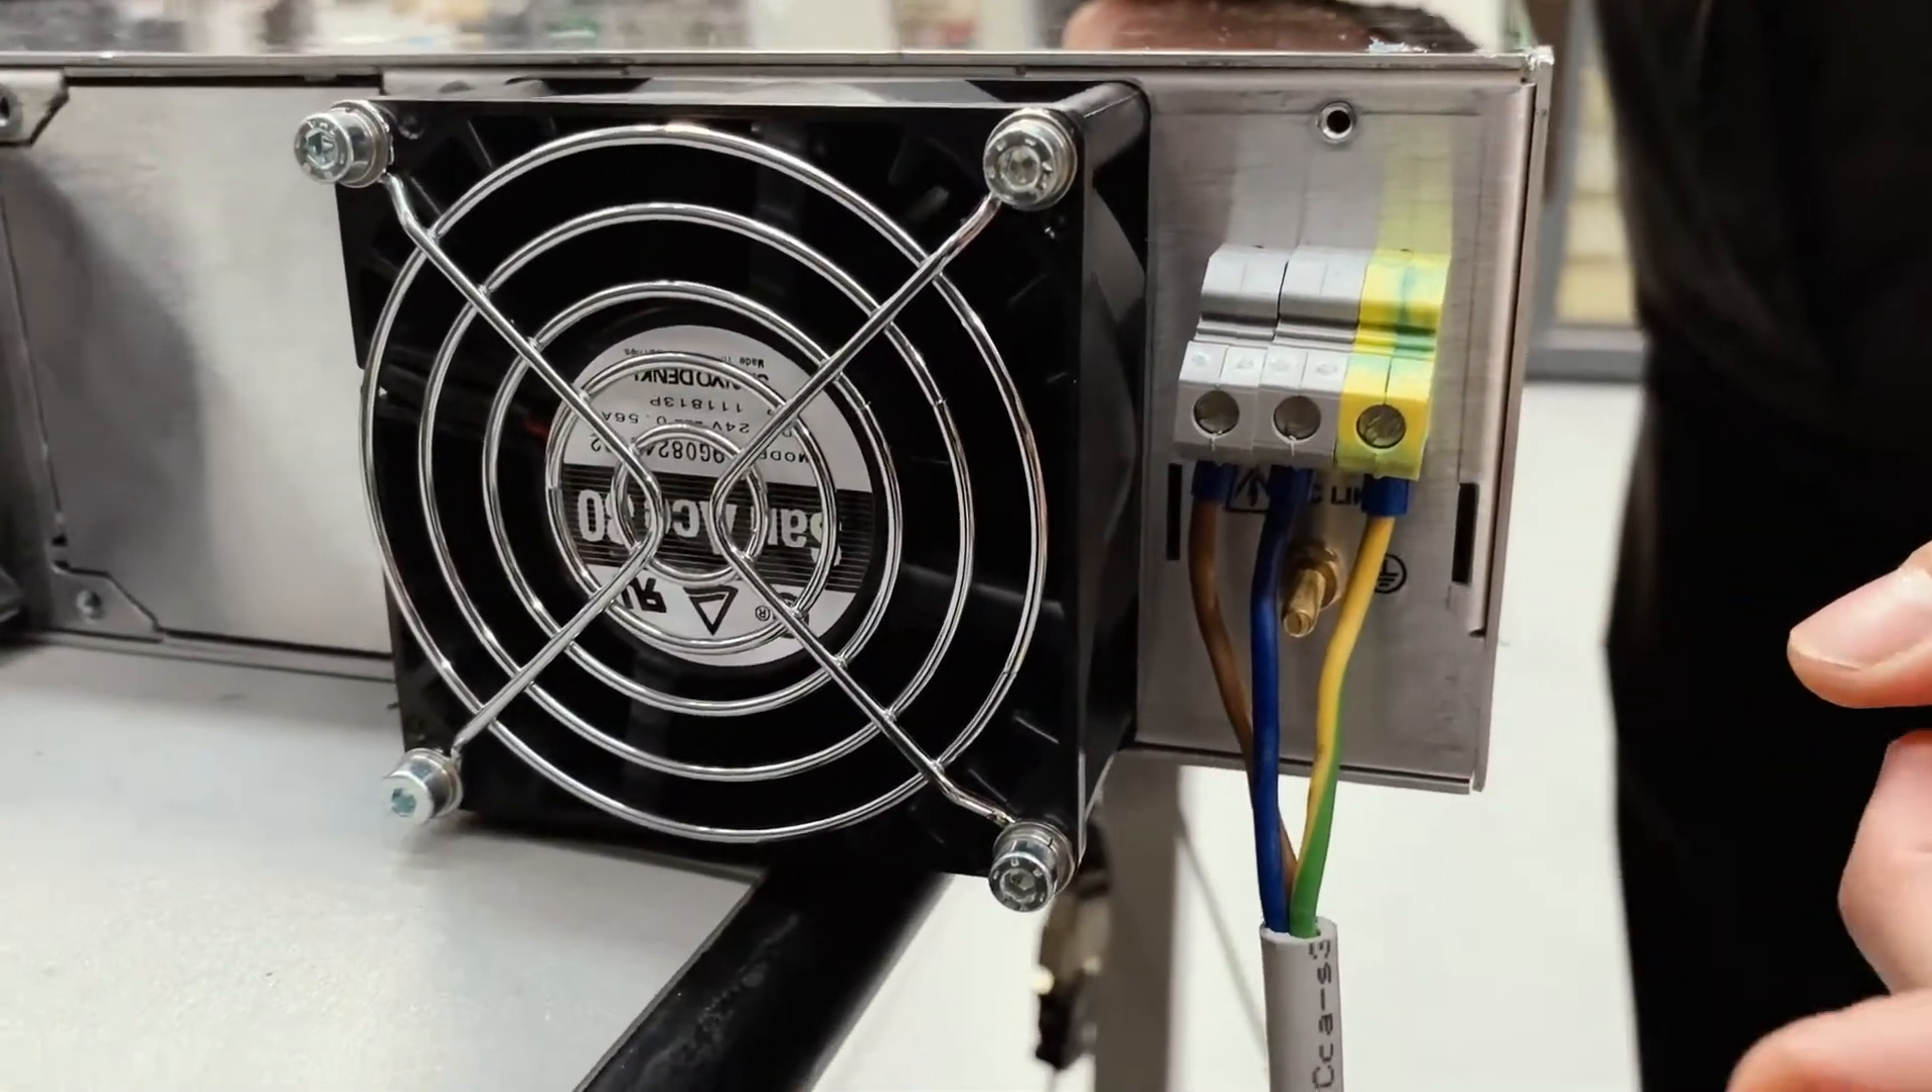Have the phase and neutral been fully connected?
Yes.